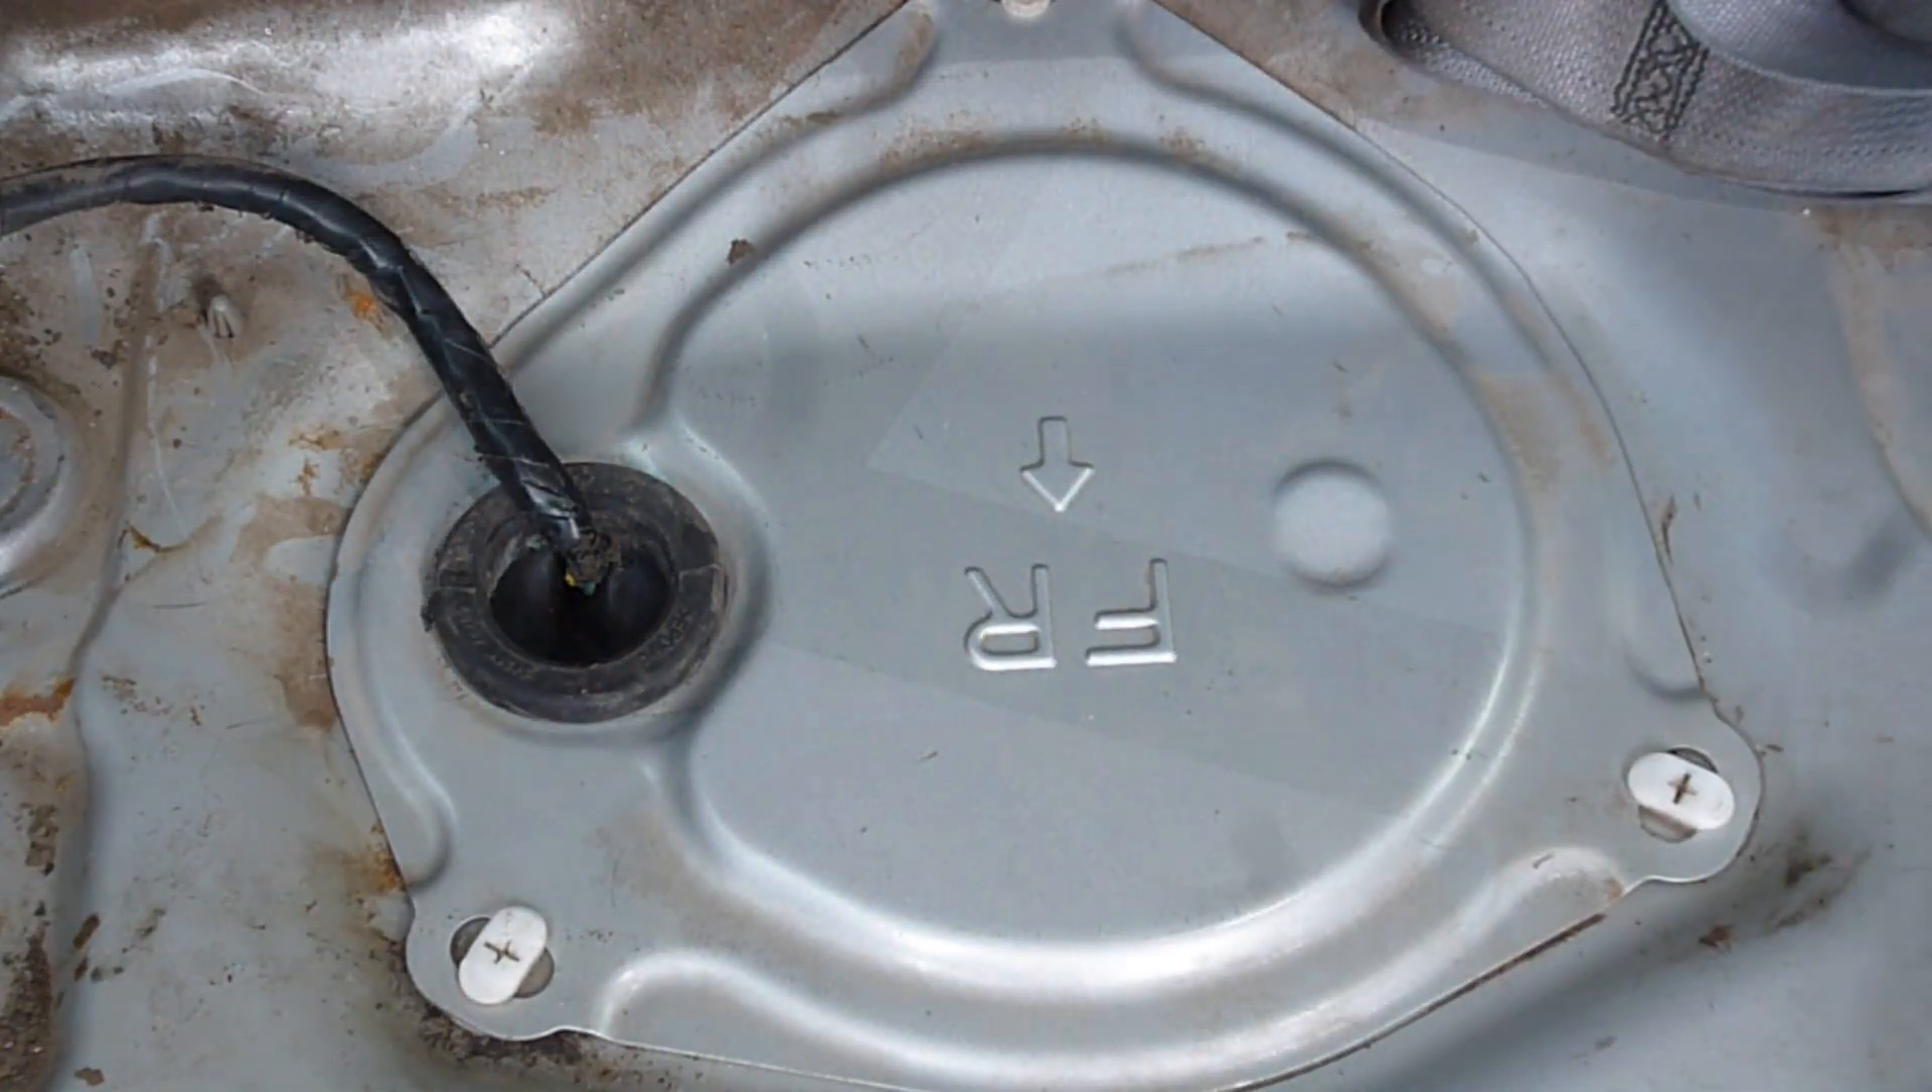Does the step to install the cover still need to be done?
No.